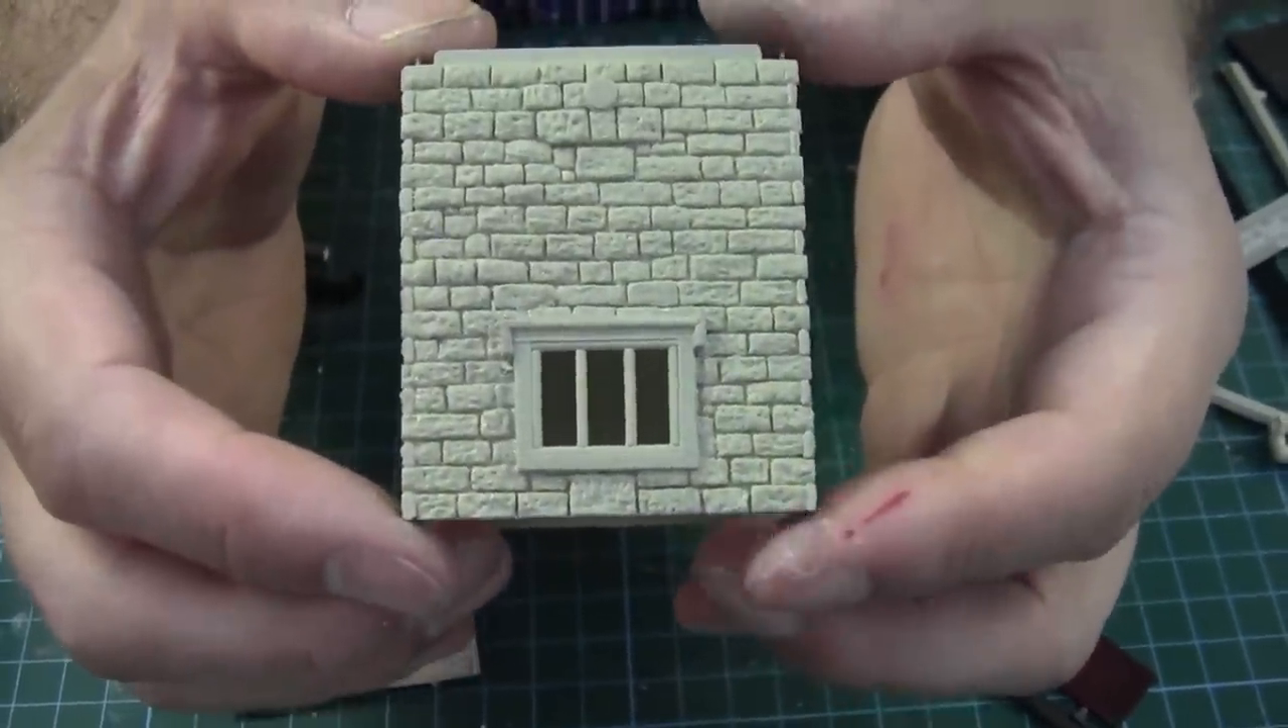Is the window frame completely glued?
Yes.